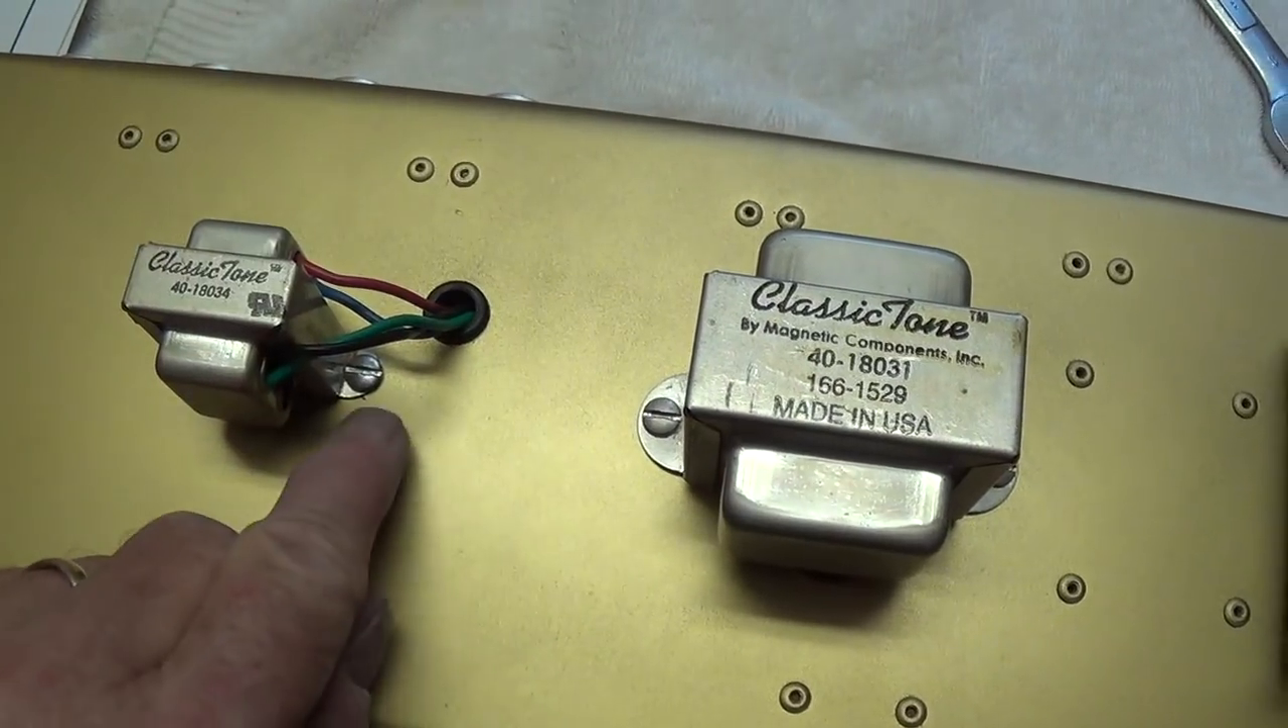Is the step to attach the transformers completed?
Yes.